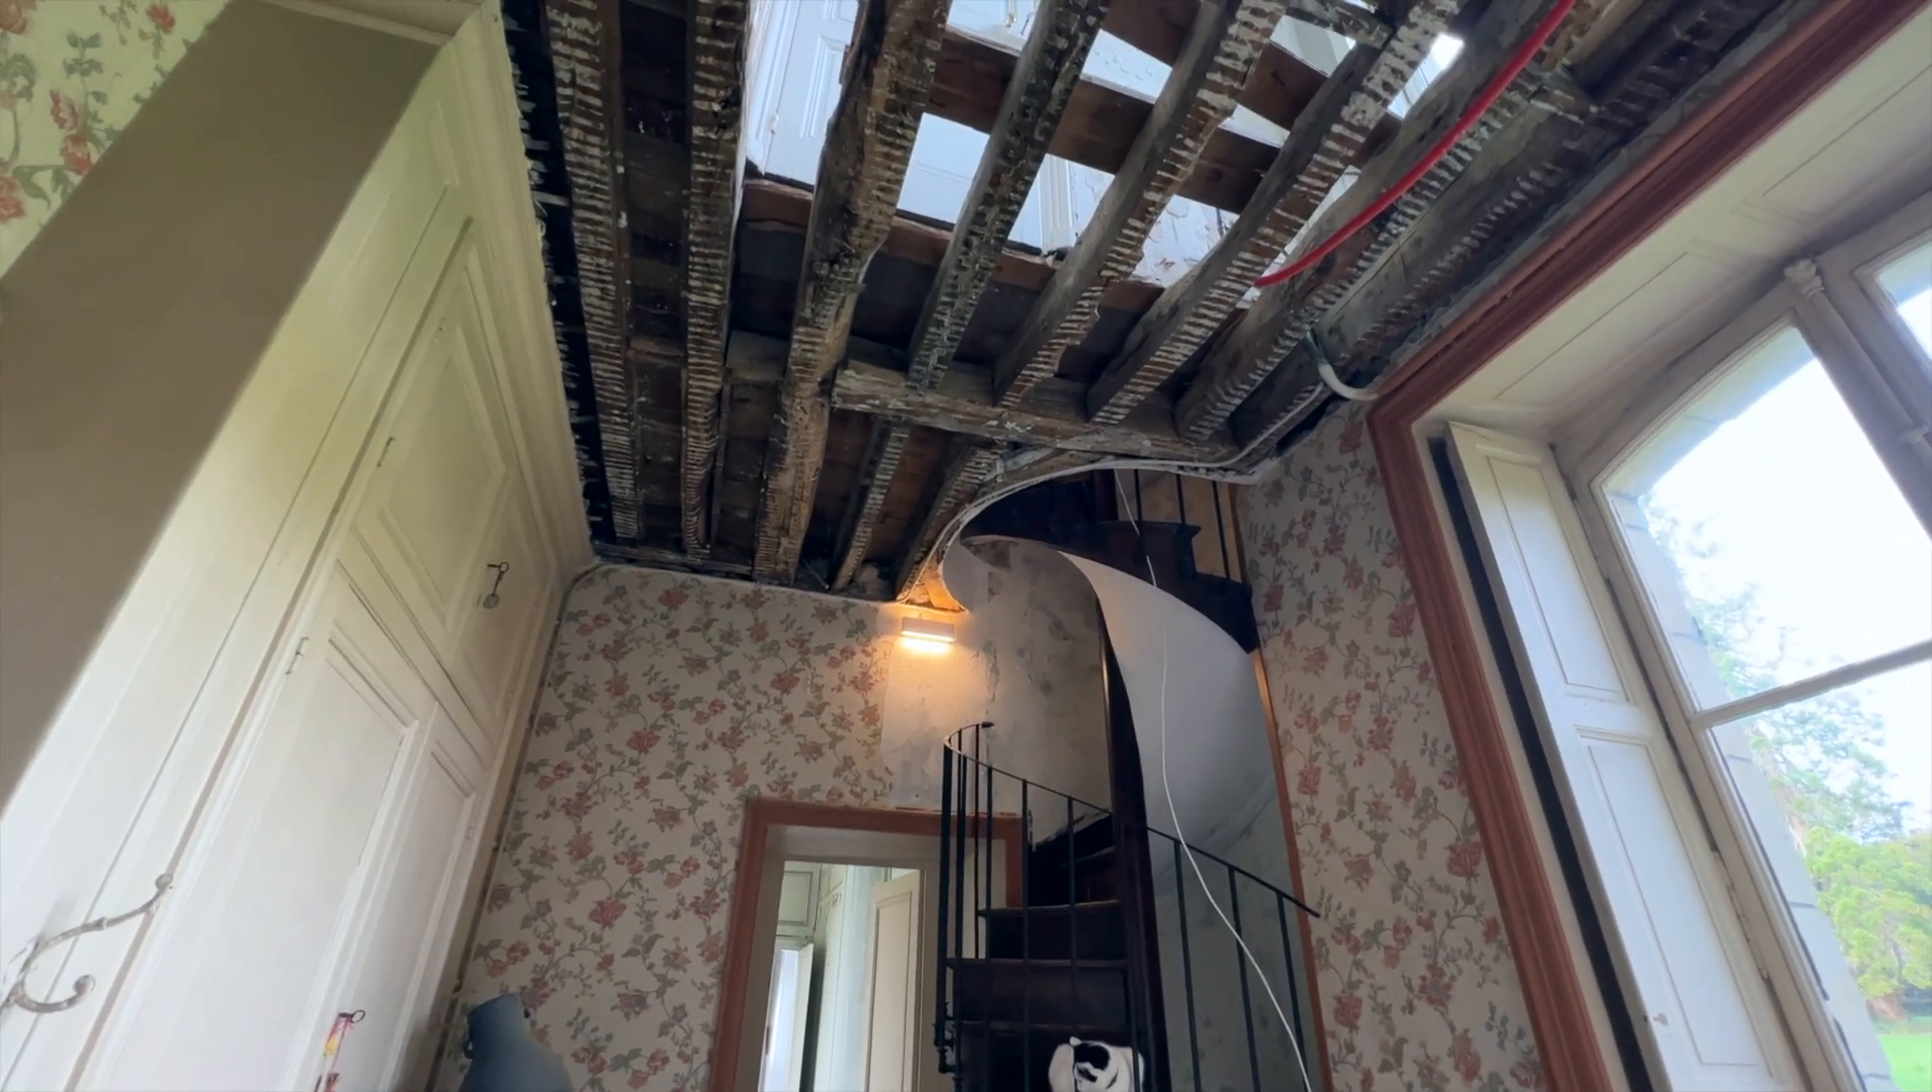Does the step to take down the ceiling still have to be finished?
No.